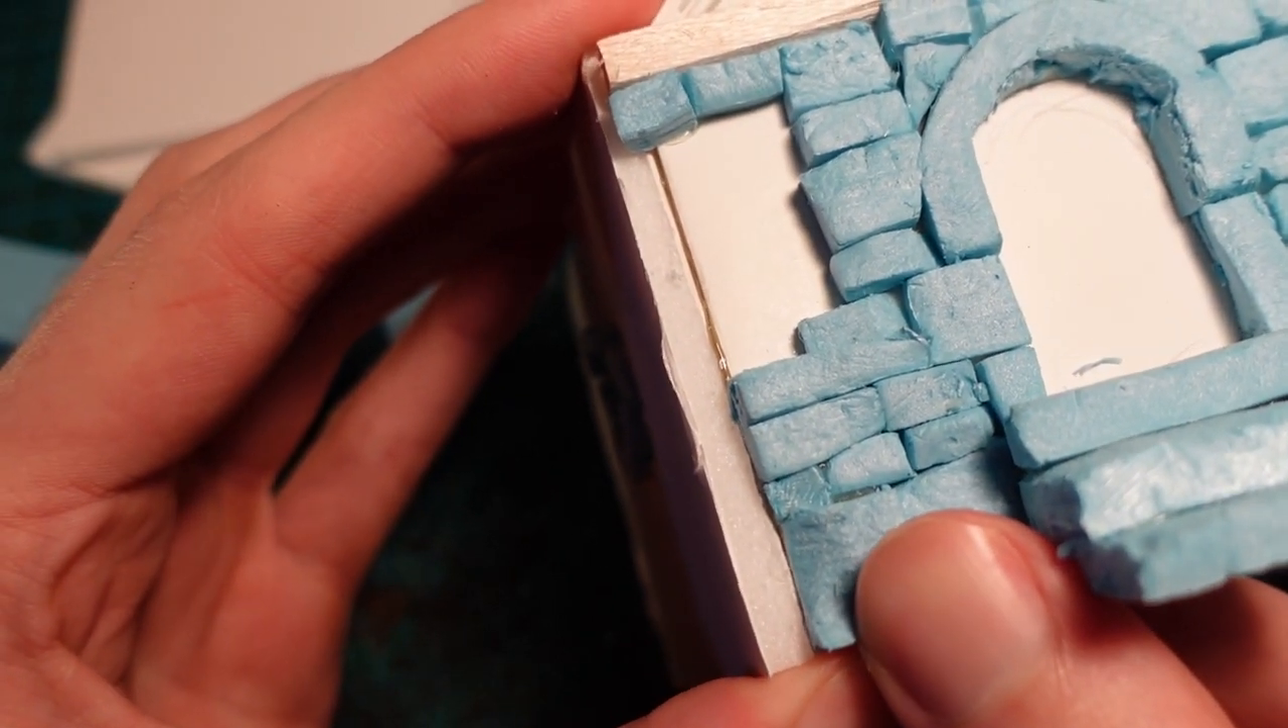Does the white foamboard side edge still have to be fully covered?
Yes.